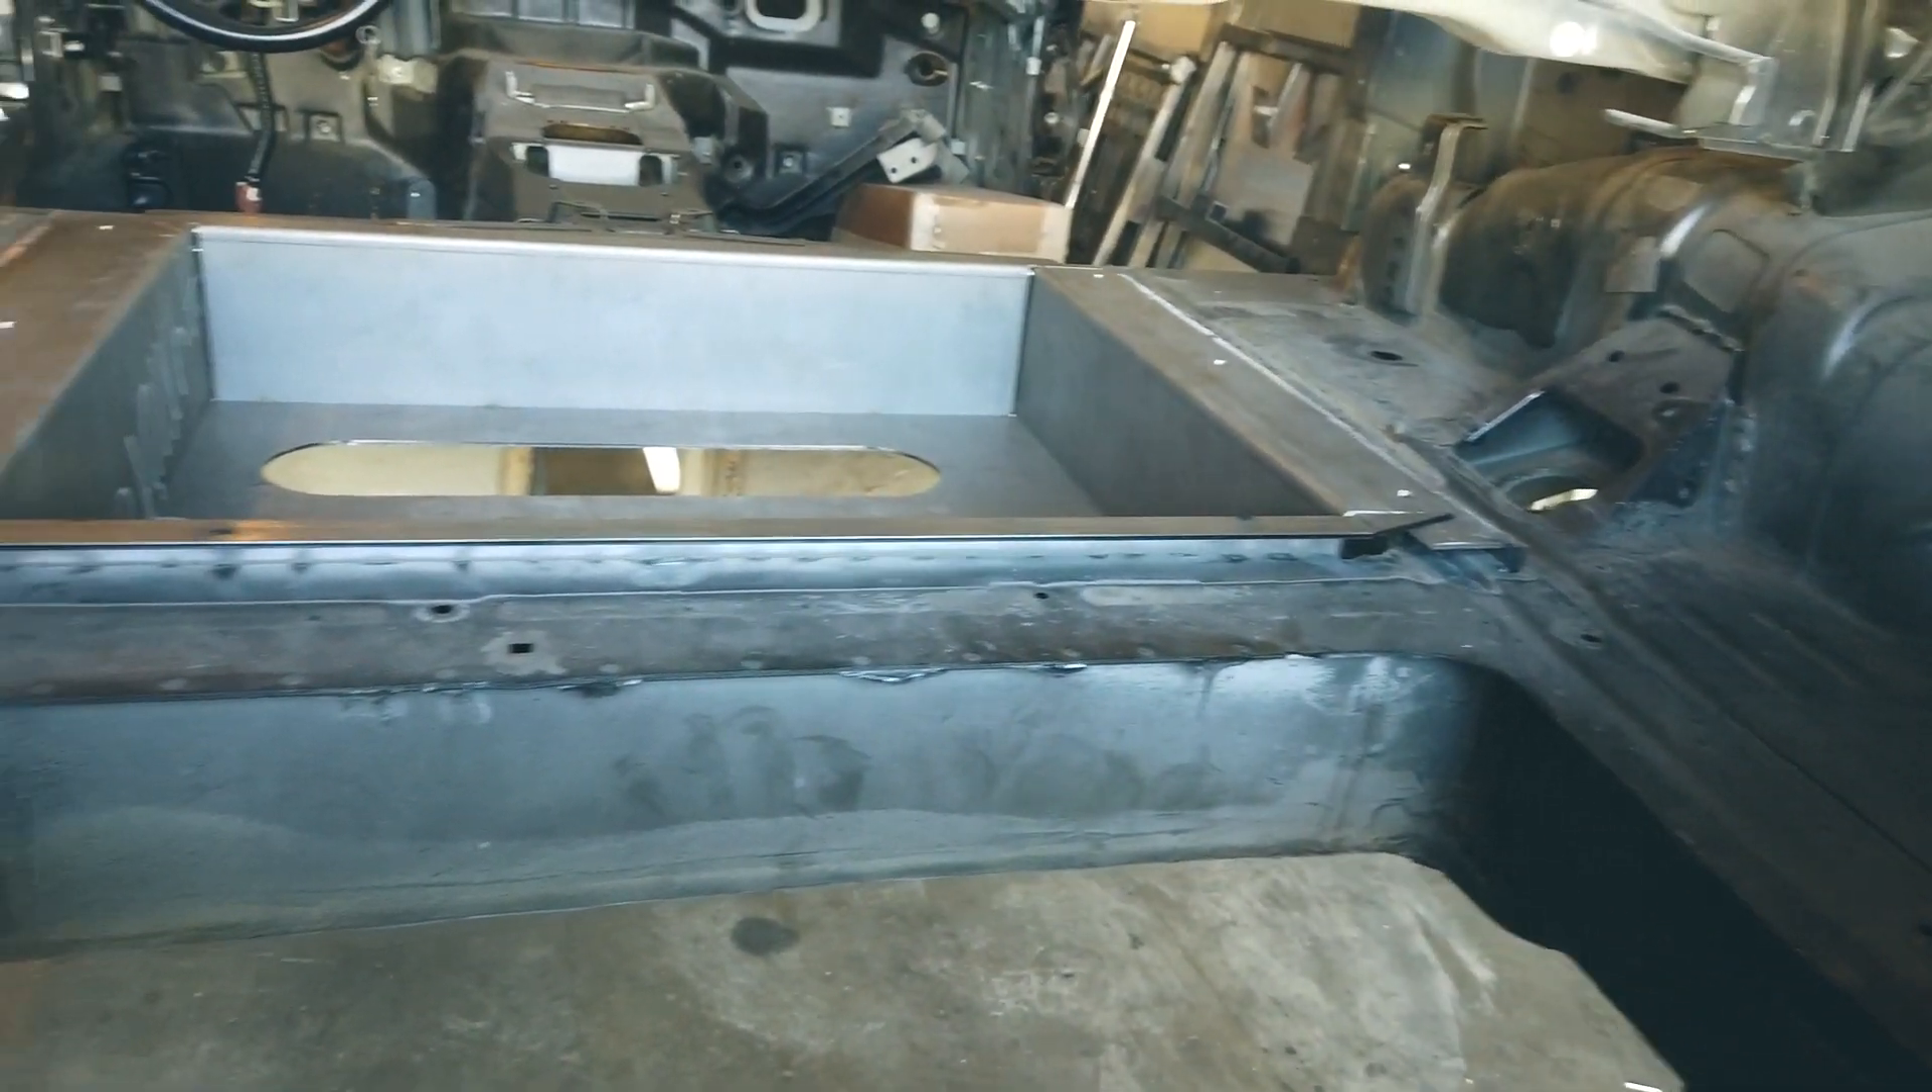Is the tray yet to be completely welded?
Yes.